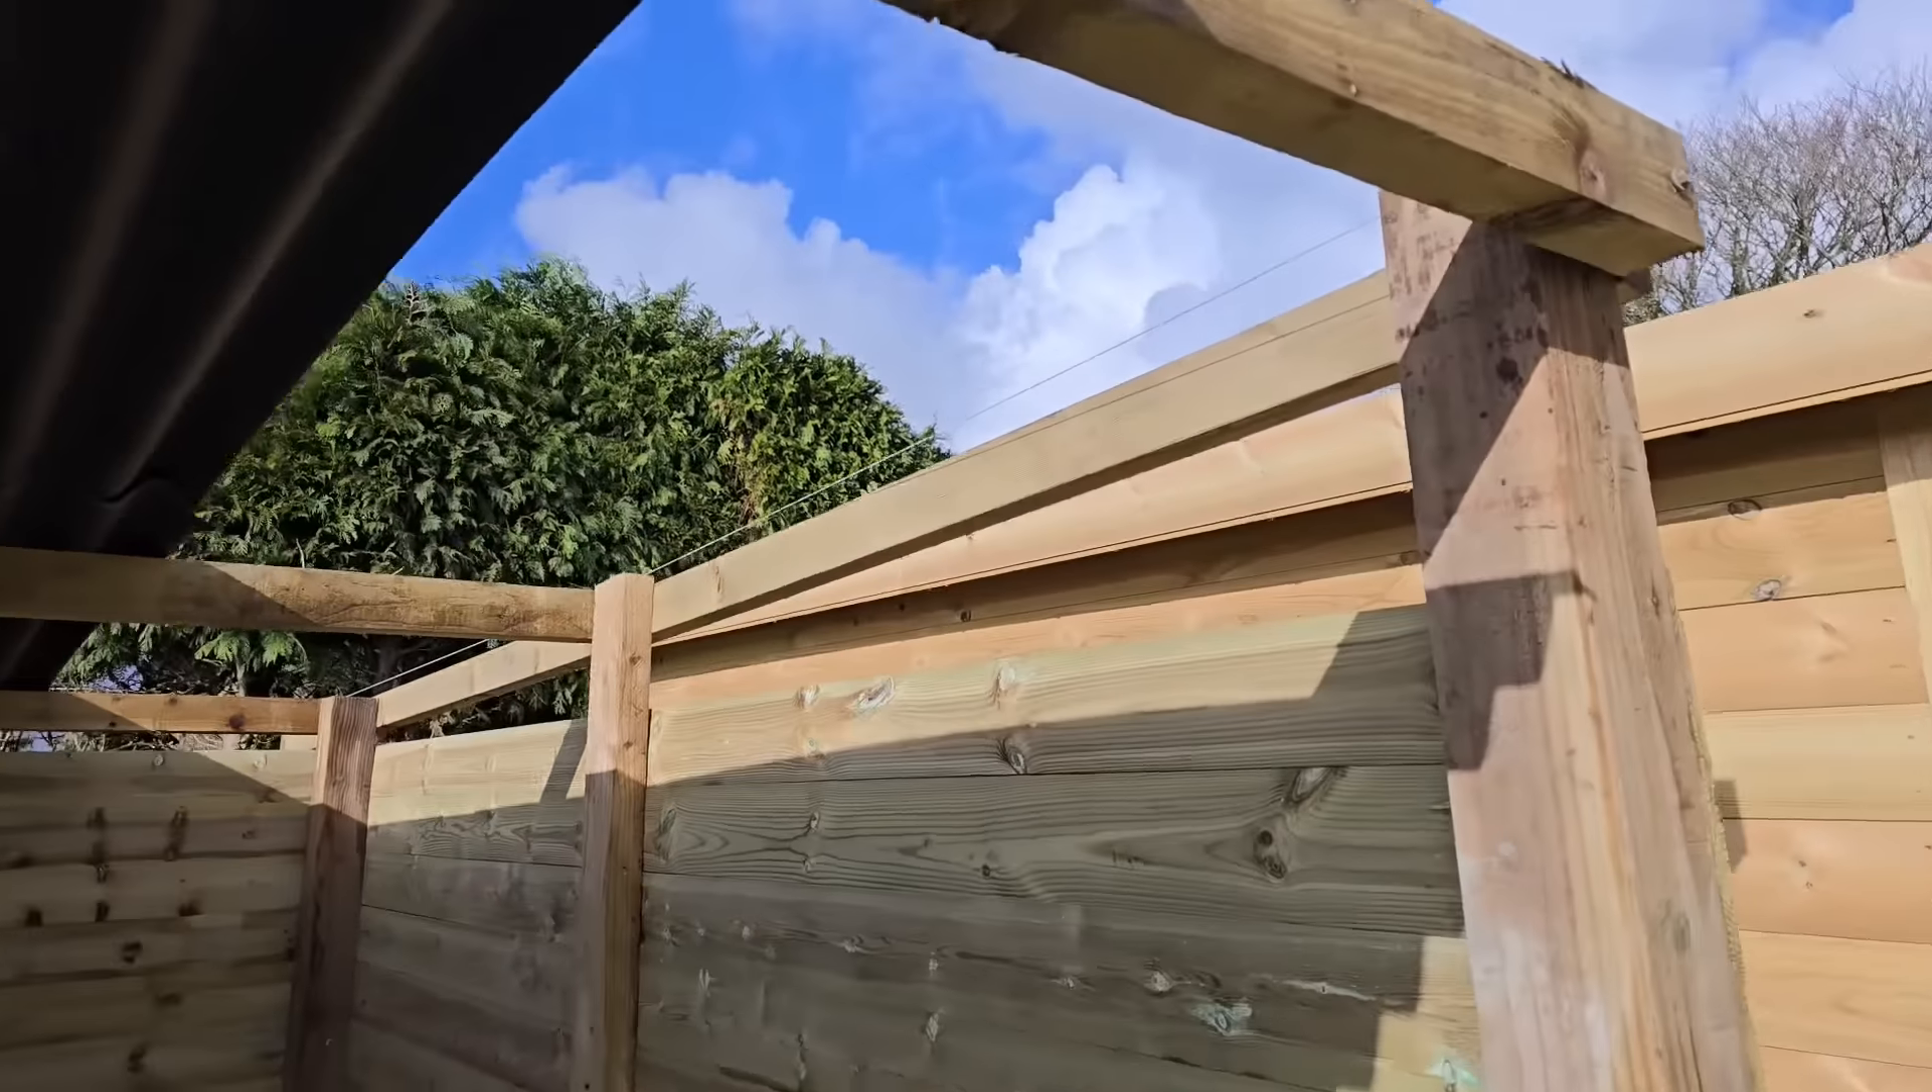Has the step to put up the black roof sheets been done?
No.